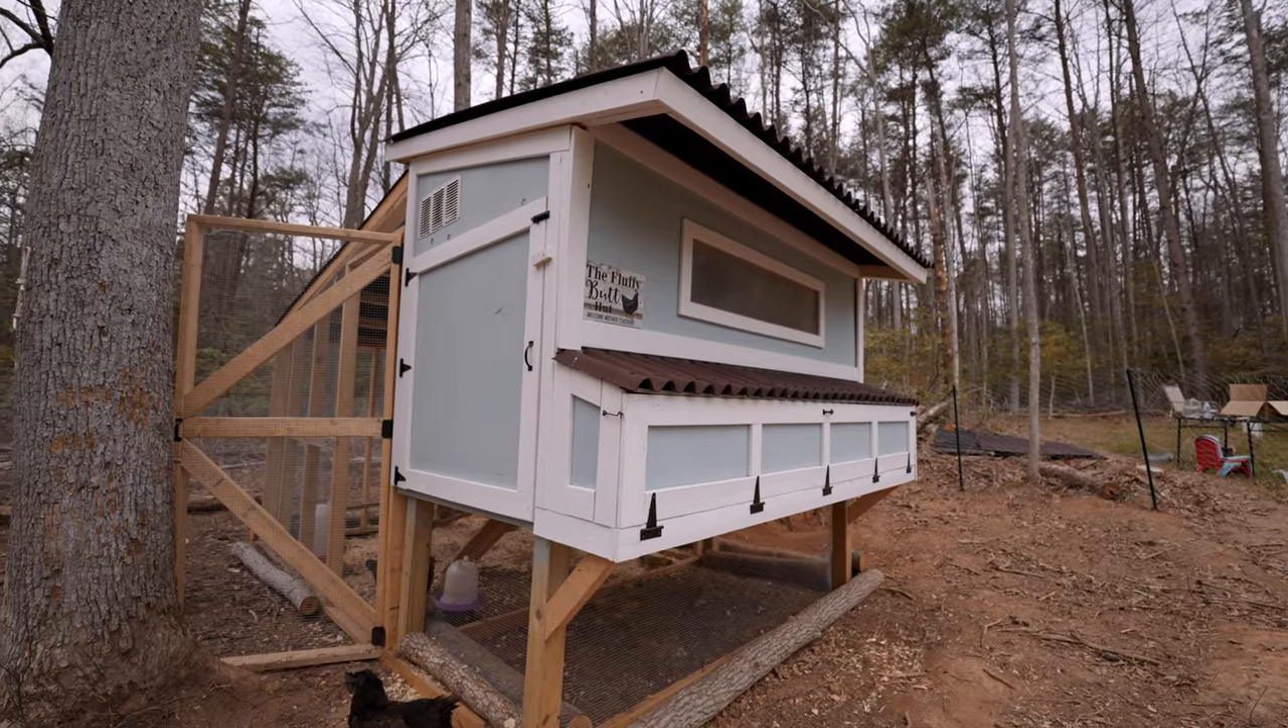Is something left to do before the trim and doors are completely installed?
No.